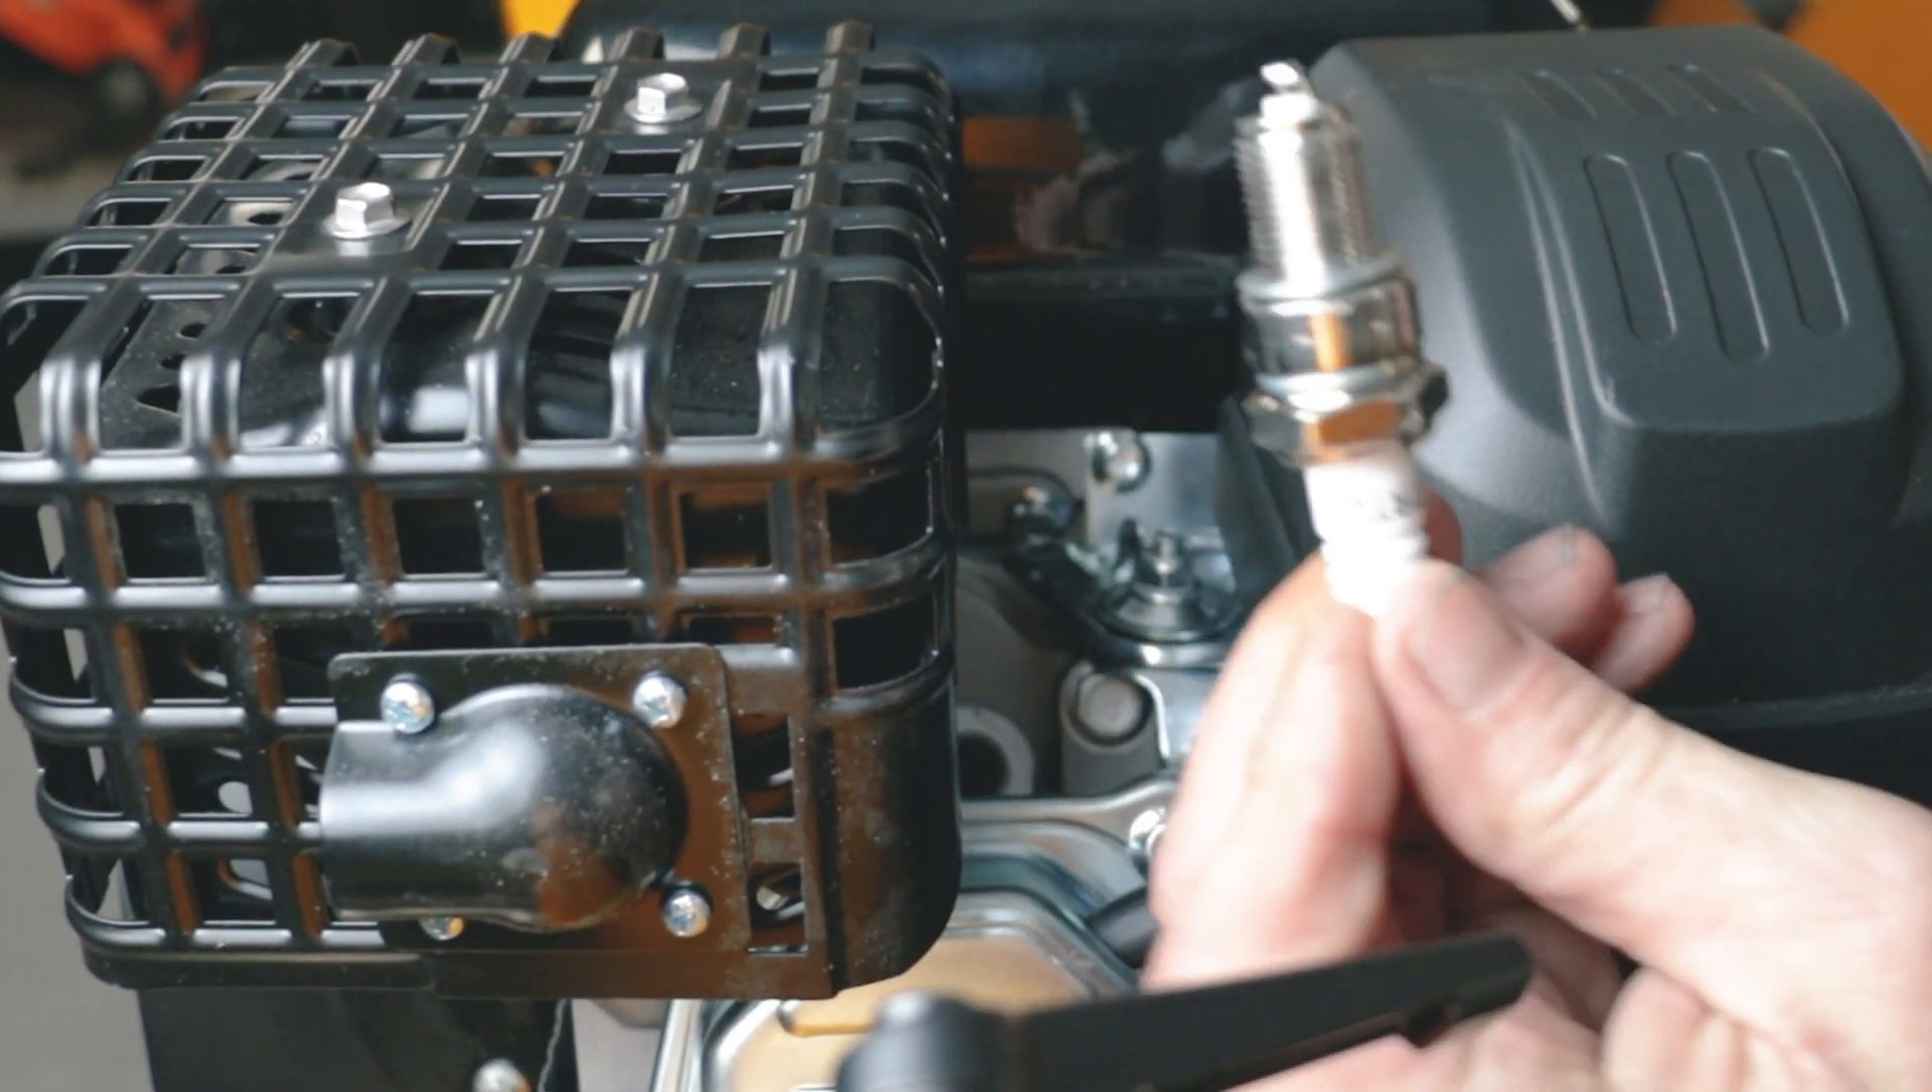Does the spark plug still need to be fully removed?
No.